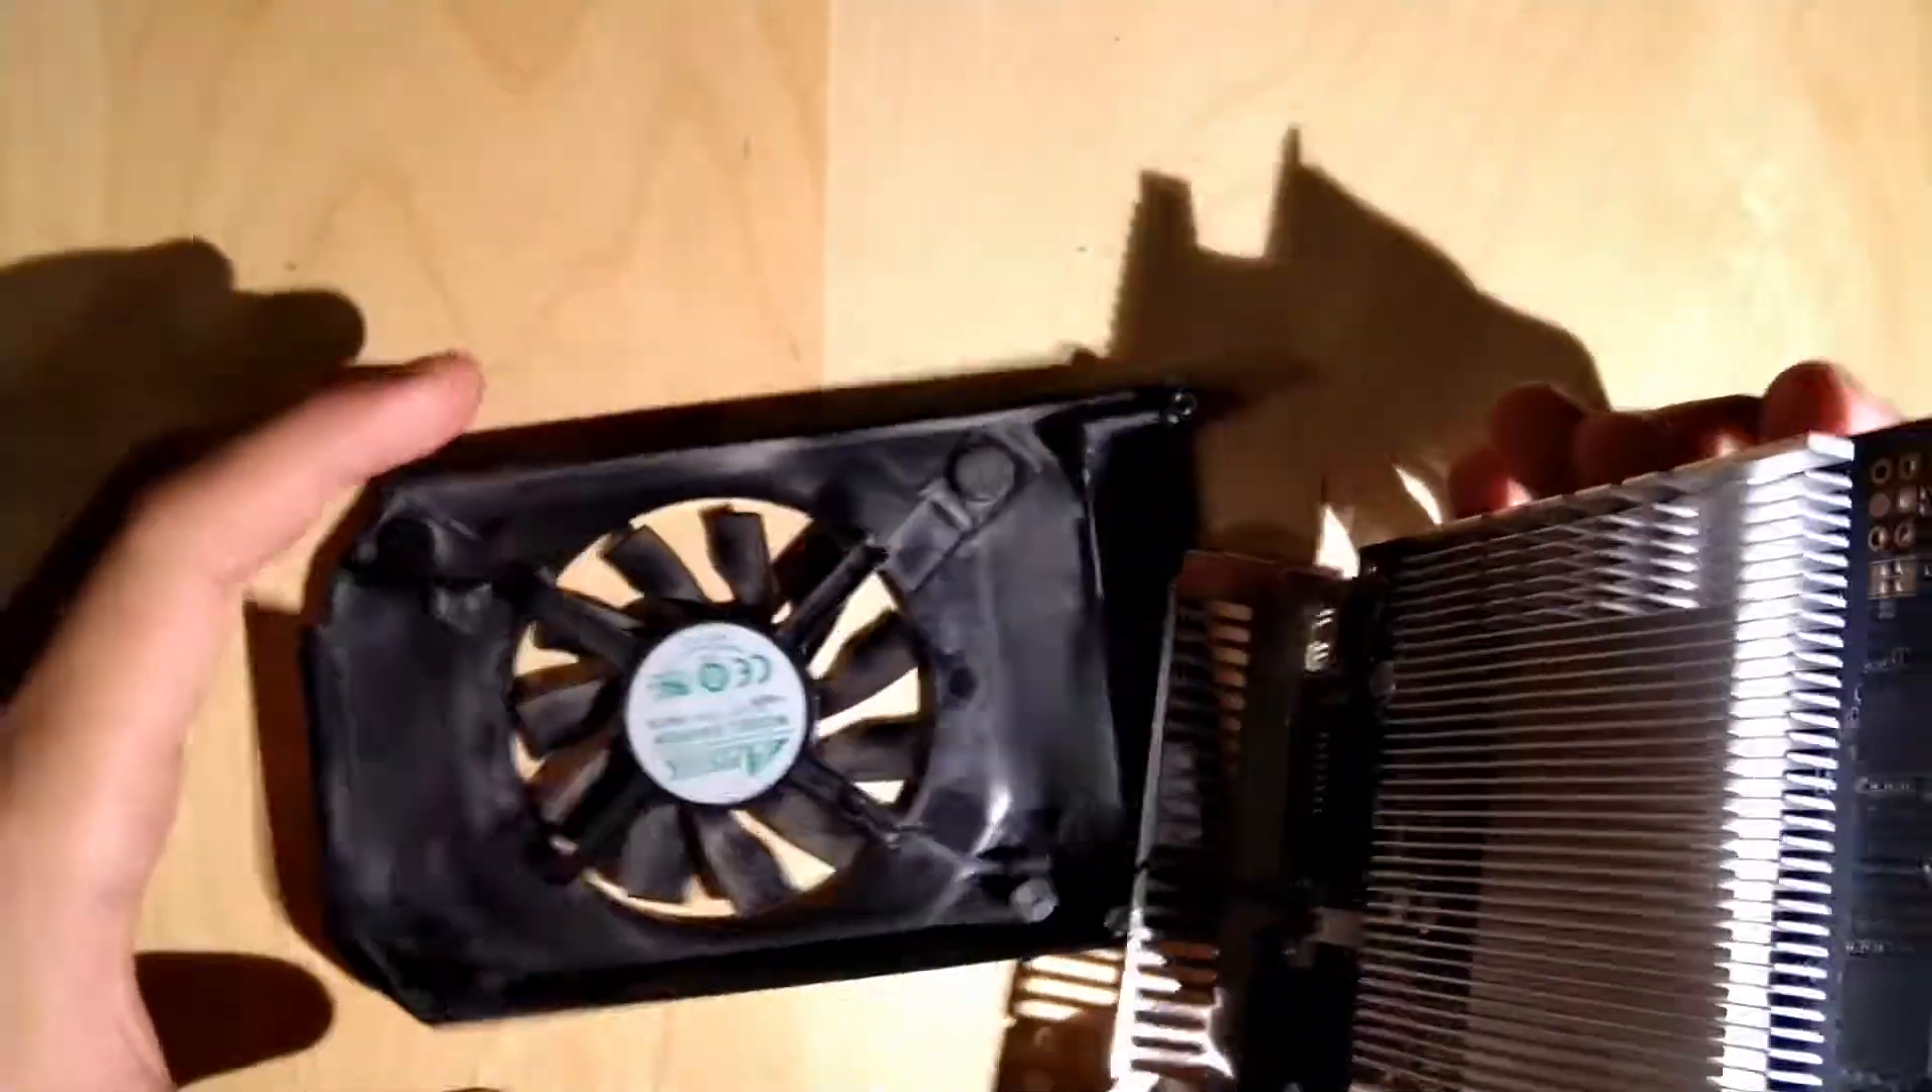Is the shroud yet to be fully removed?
No.